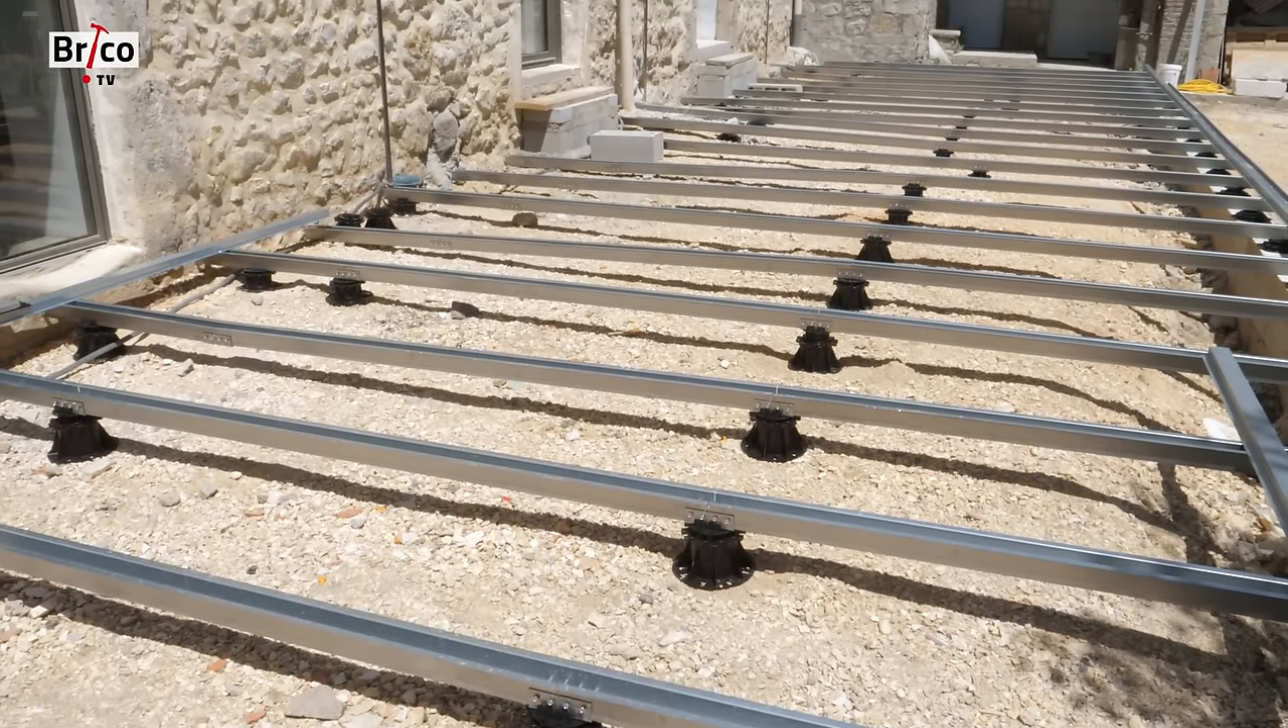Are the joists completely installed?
Yes.